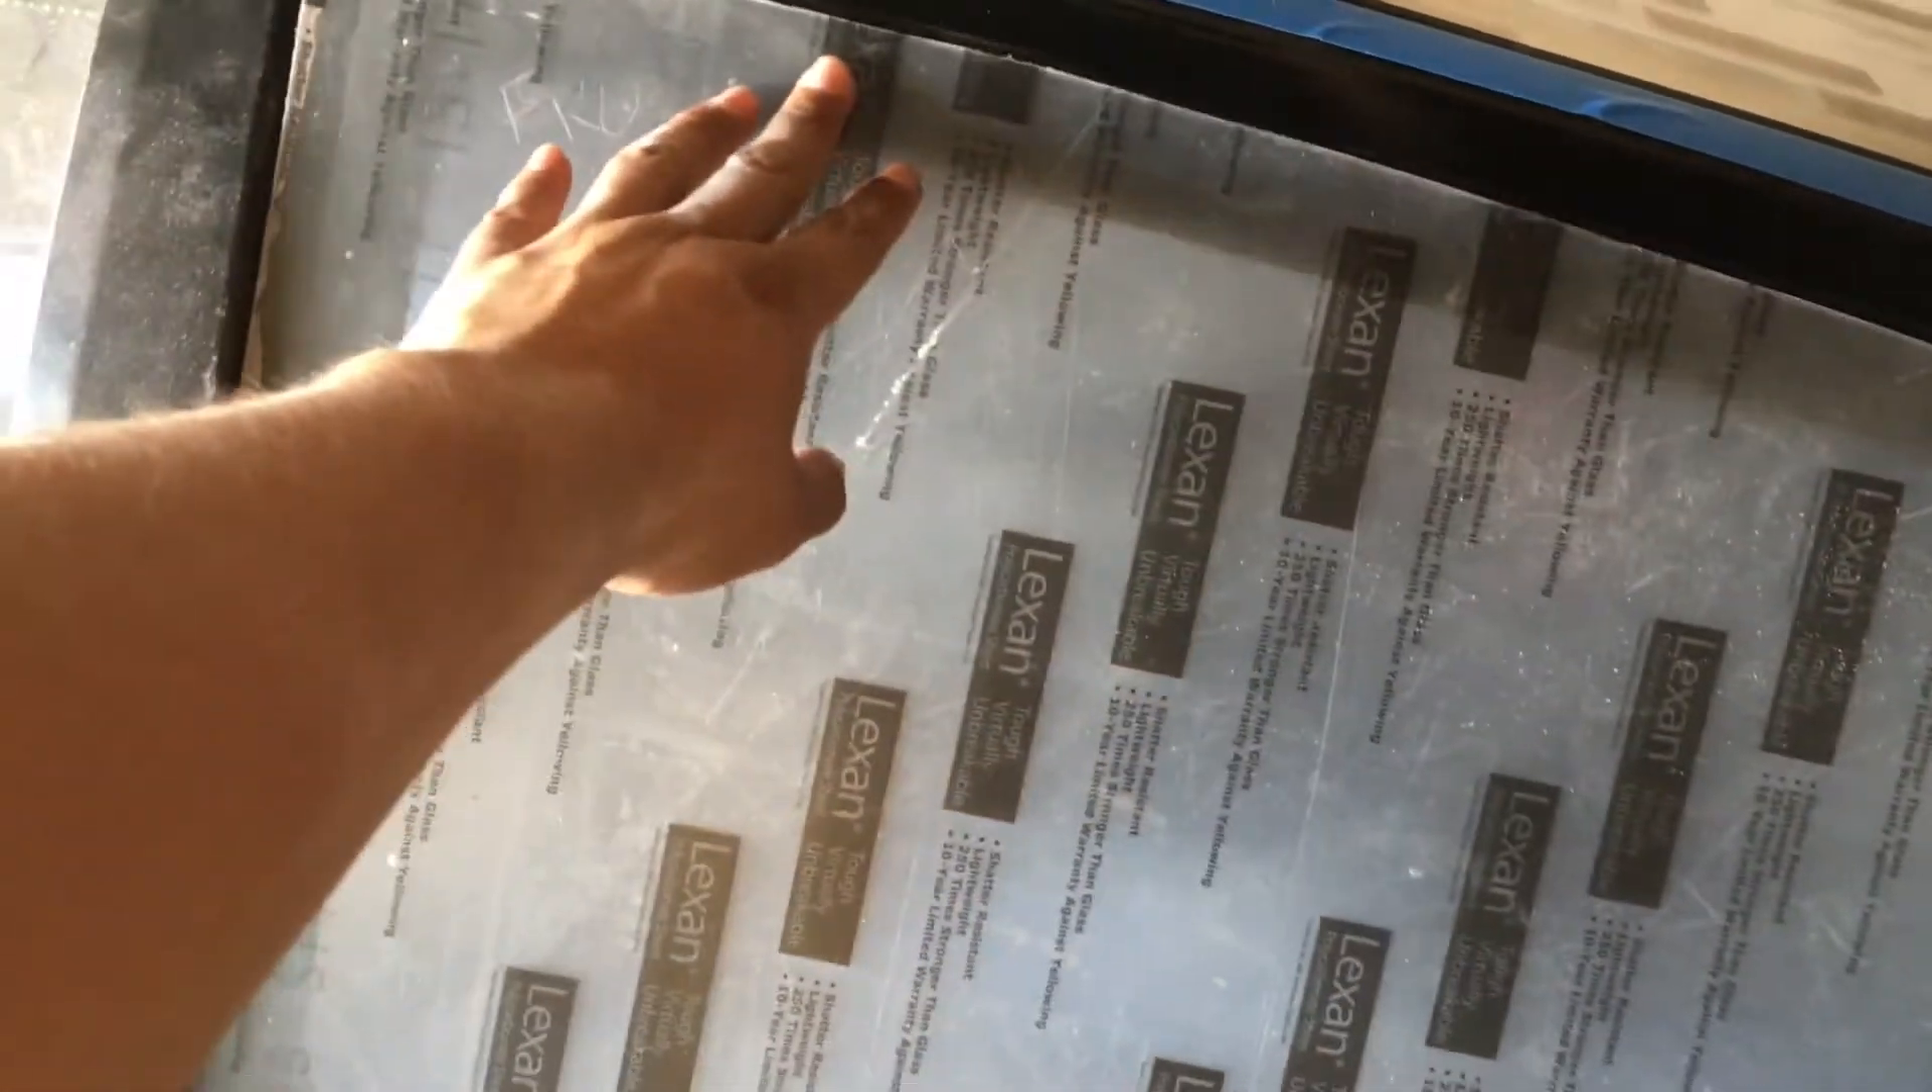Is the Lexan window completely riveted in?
No.